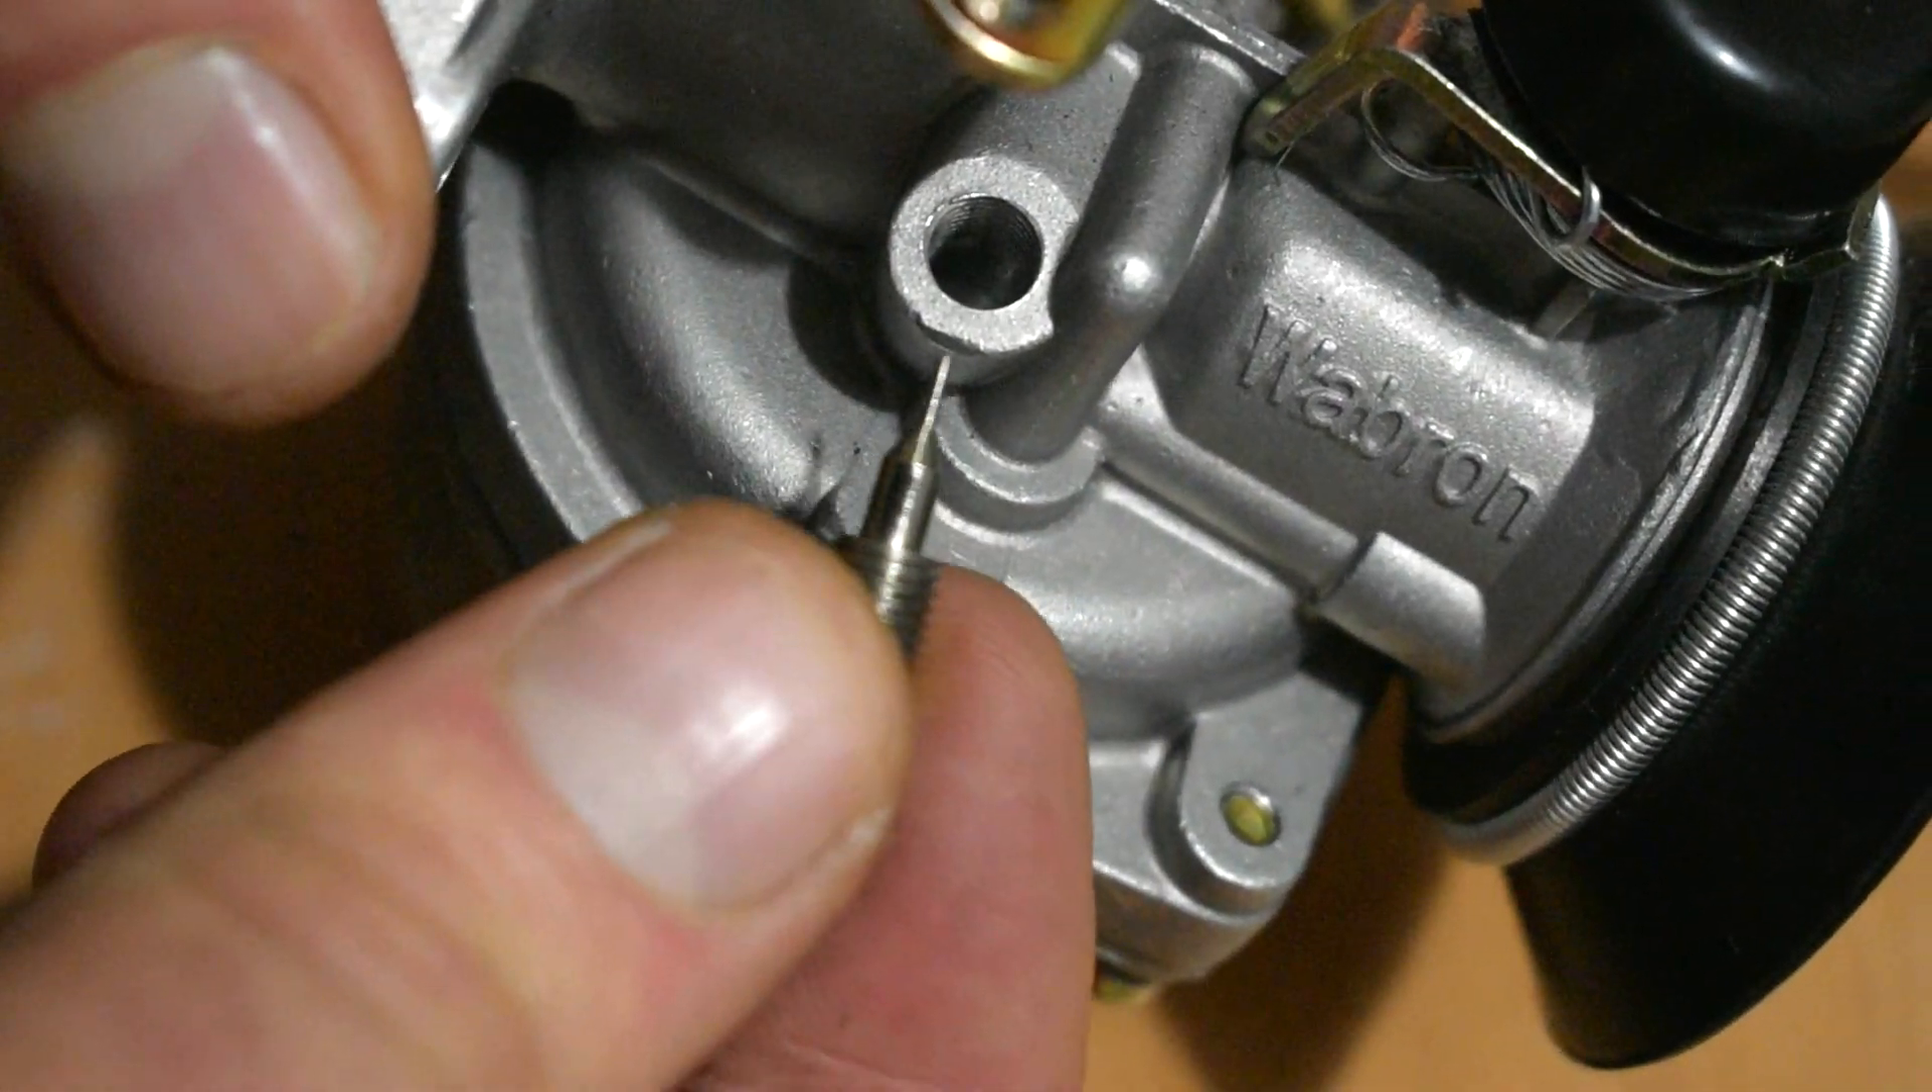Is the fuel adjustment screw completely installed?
No.